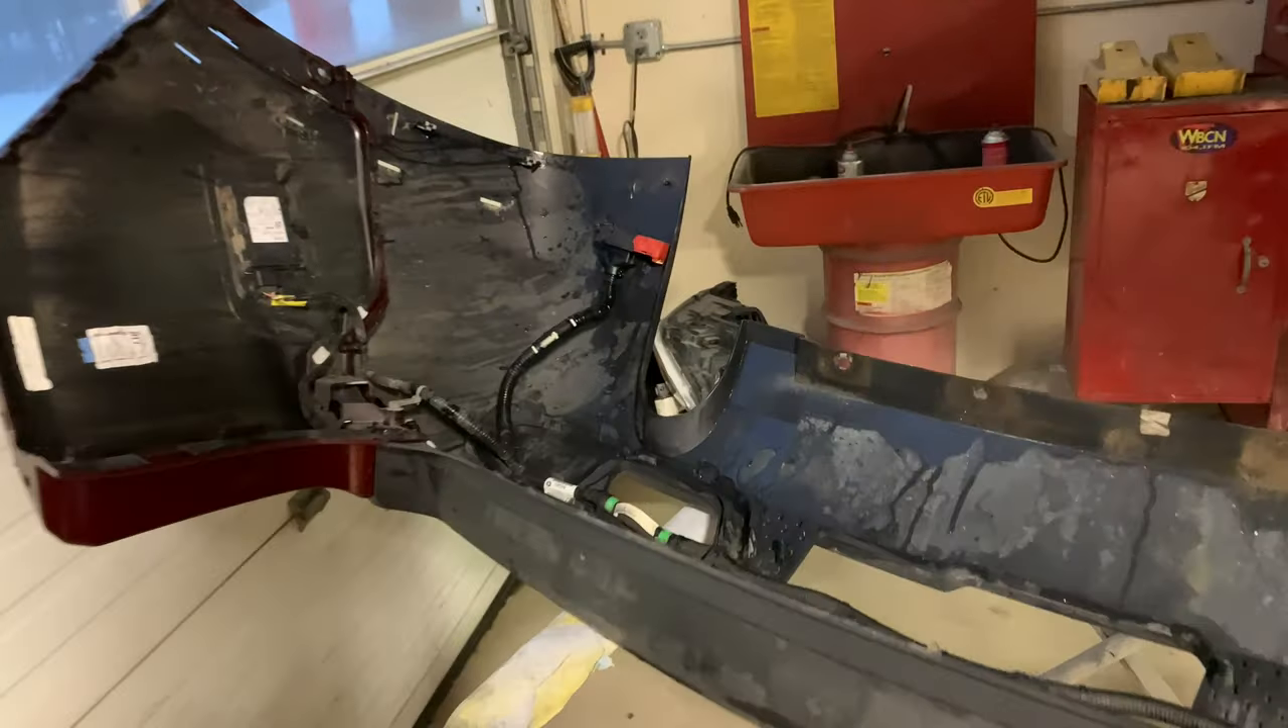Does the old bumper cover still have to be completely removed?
No.